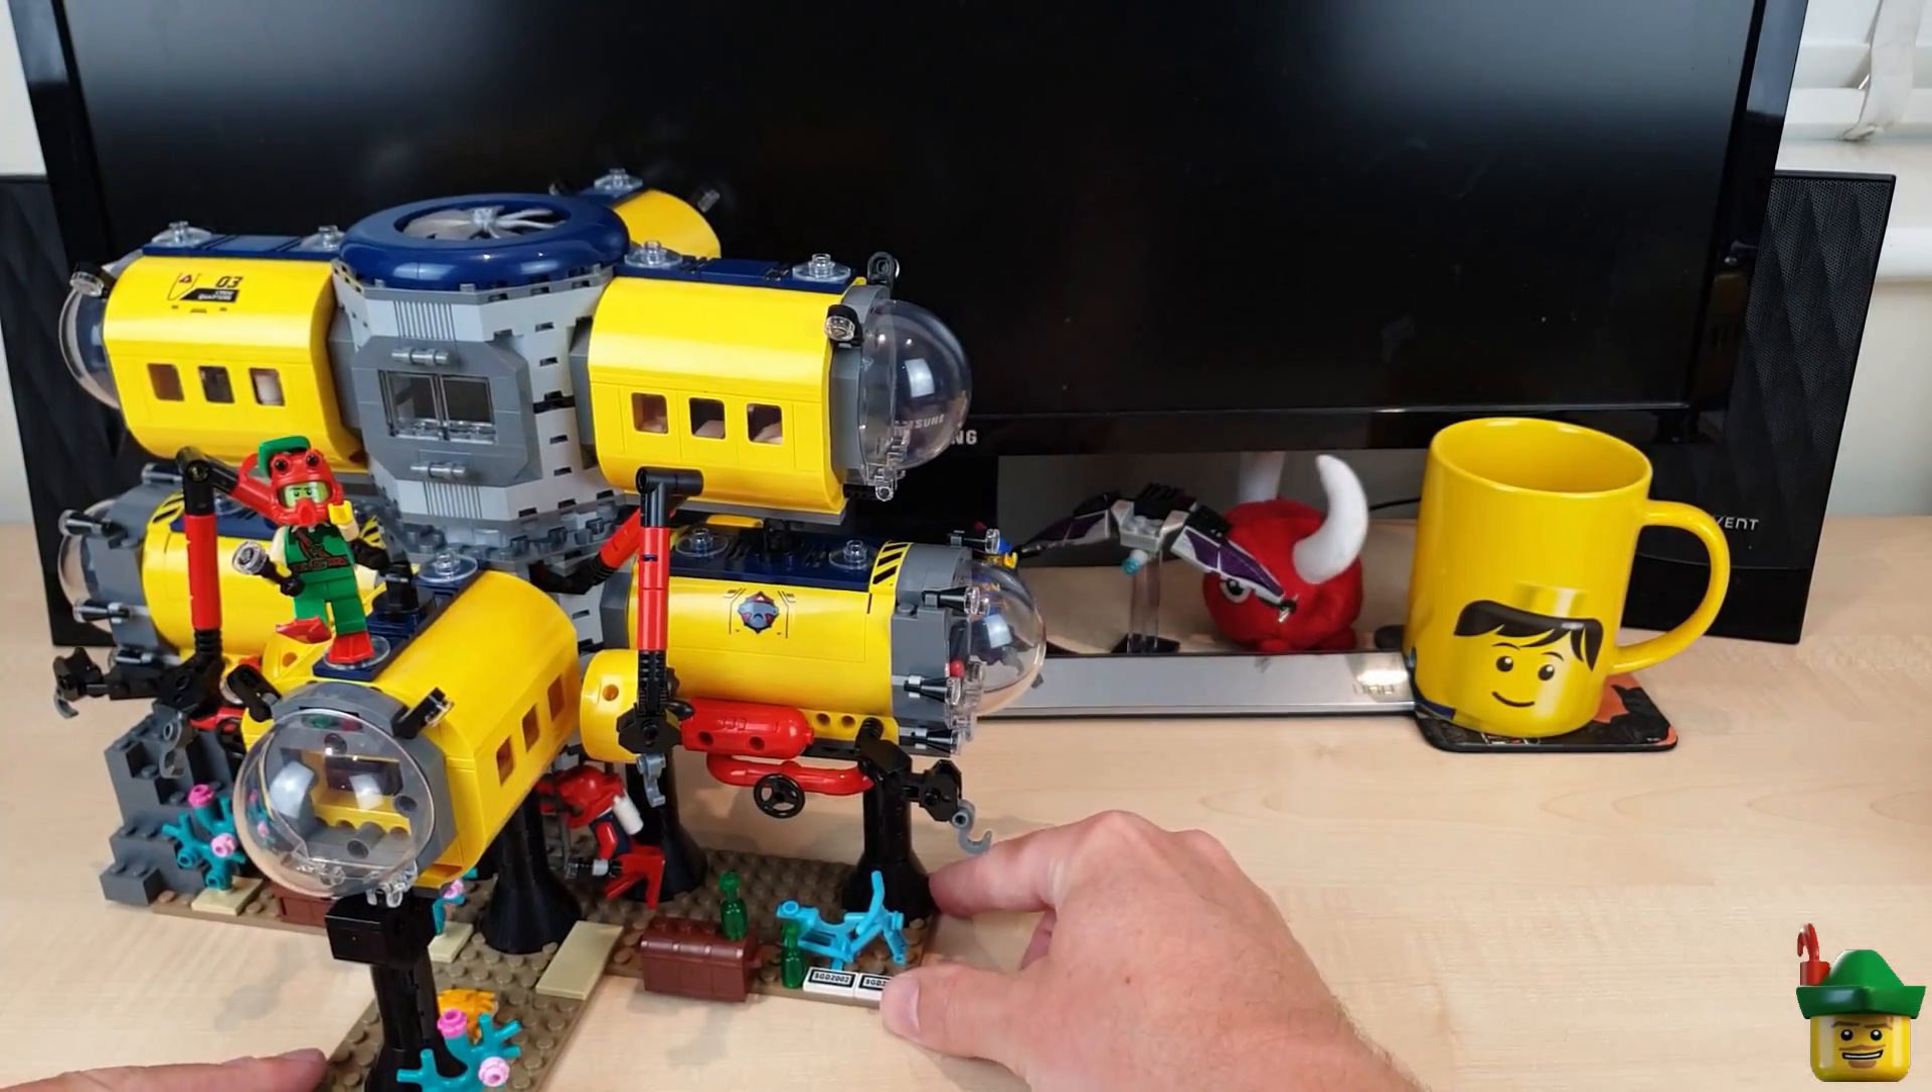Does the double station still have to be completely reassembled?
No.